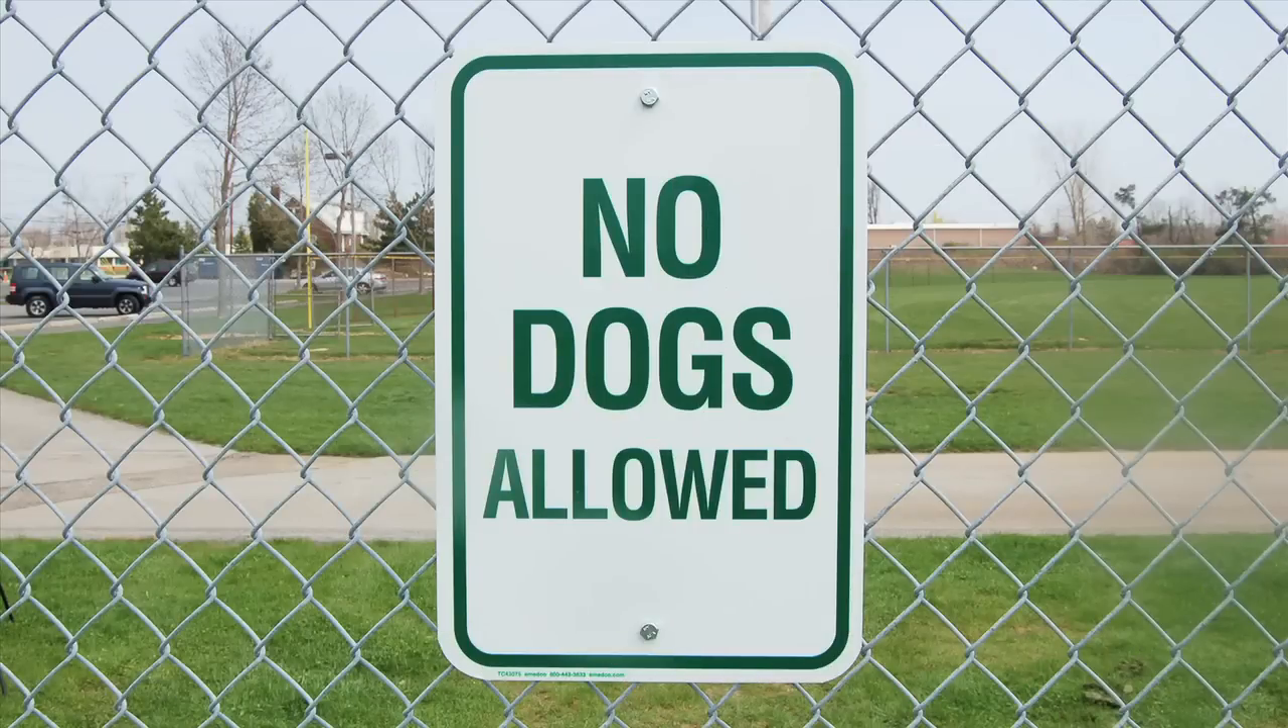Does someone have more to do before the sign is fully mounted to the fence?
No.